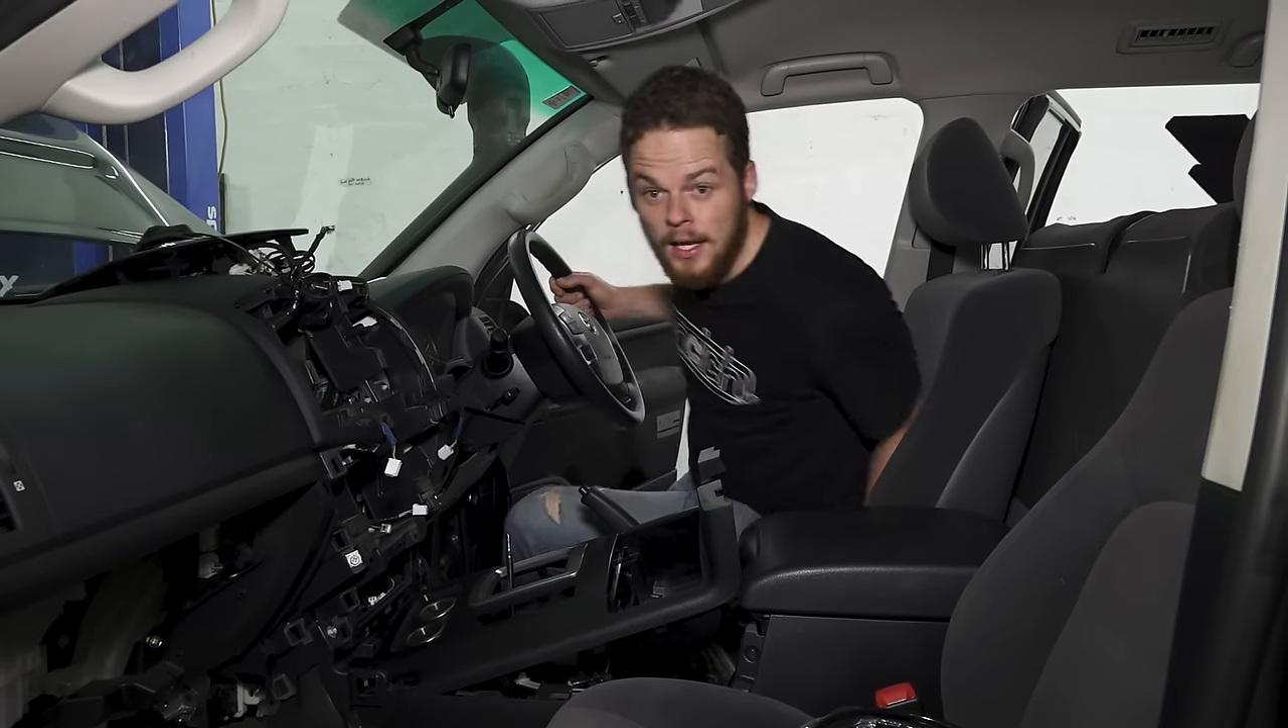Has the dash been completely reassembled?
No.